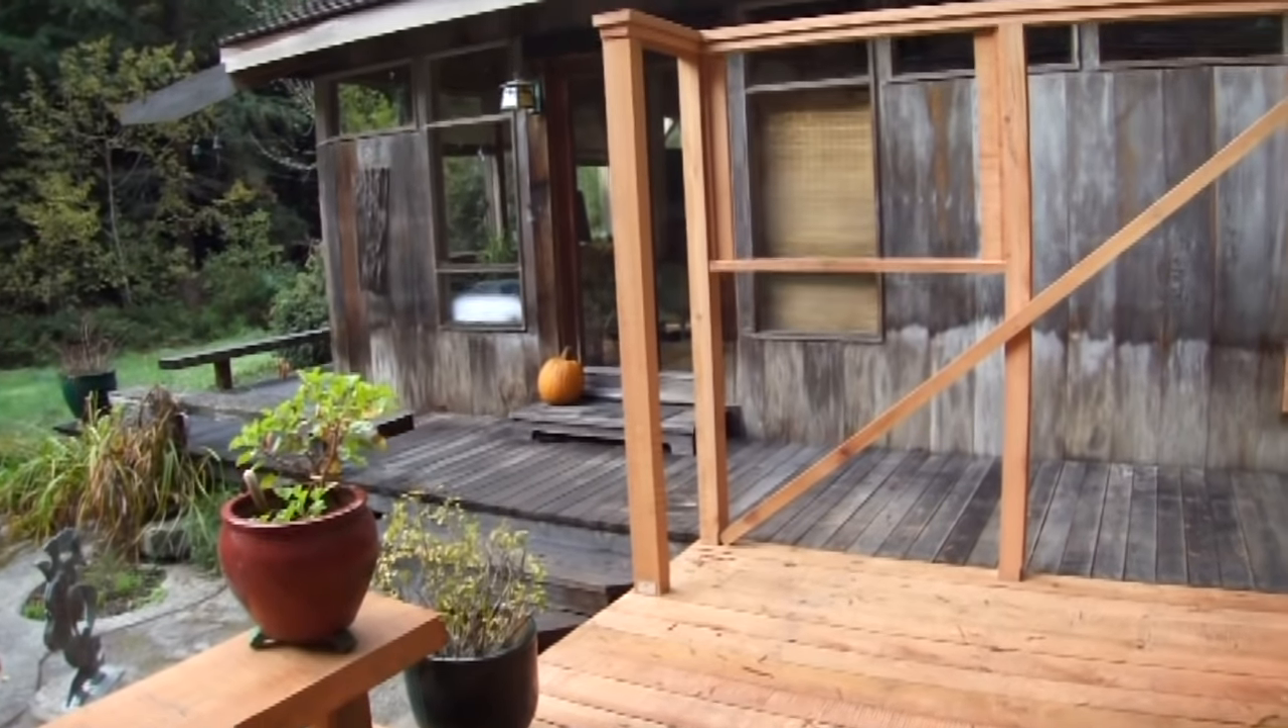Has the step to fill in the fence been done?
No.